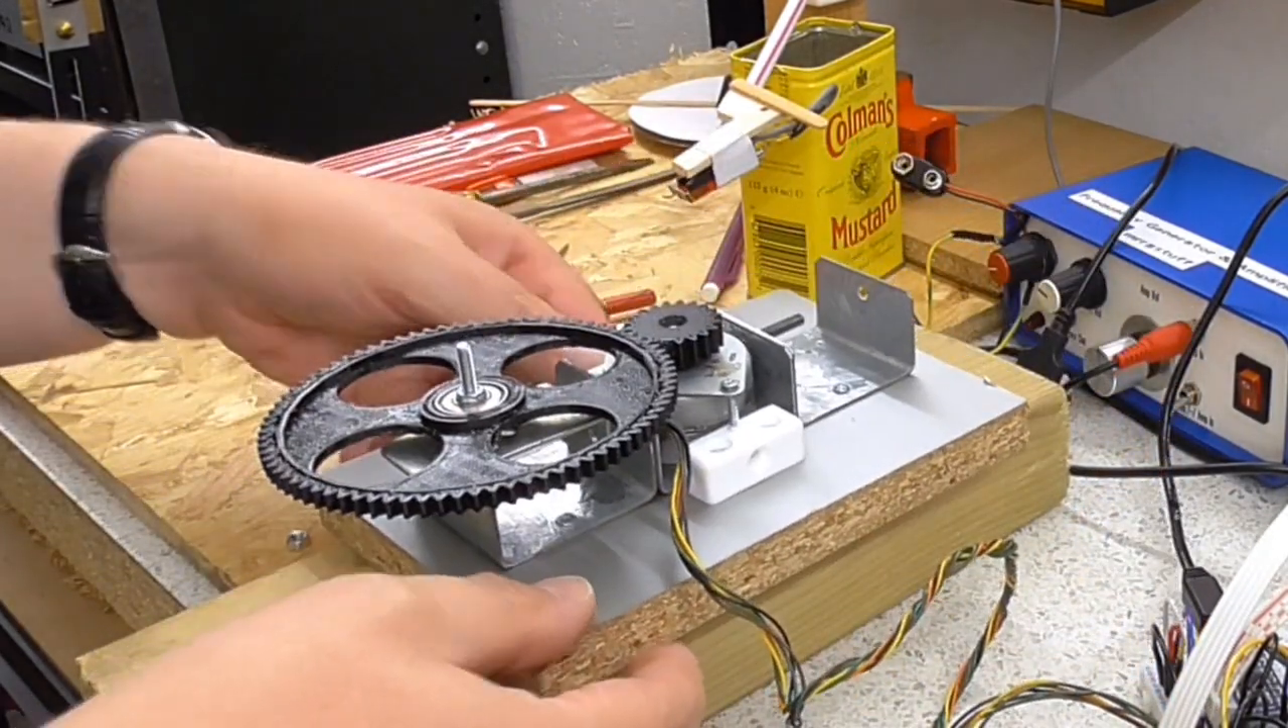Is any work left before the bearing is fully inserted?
No.